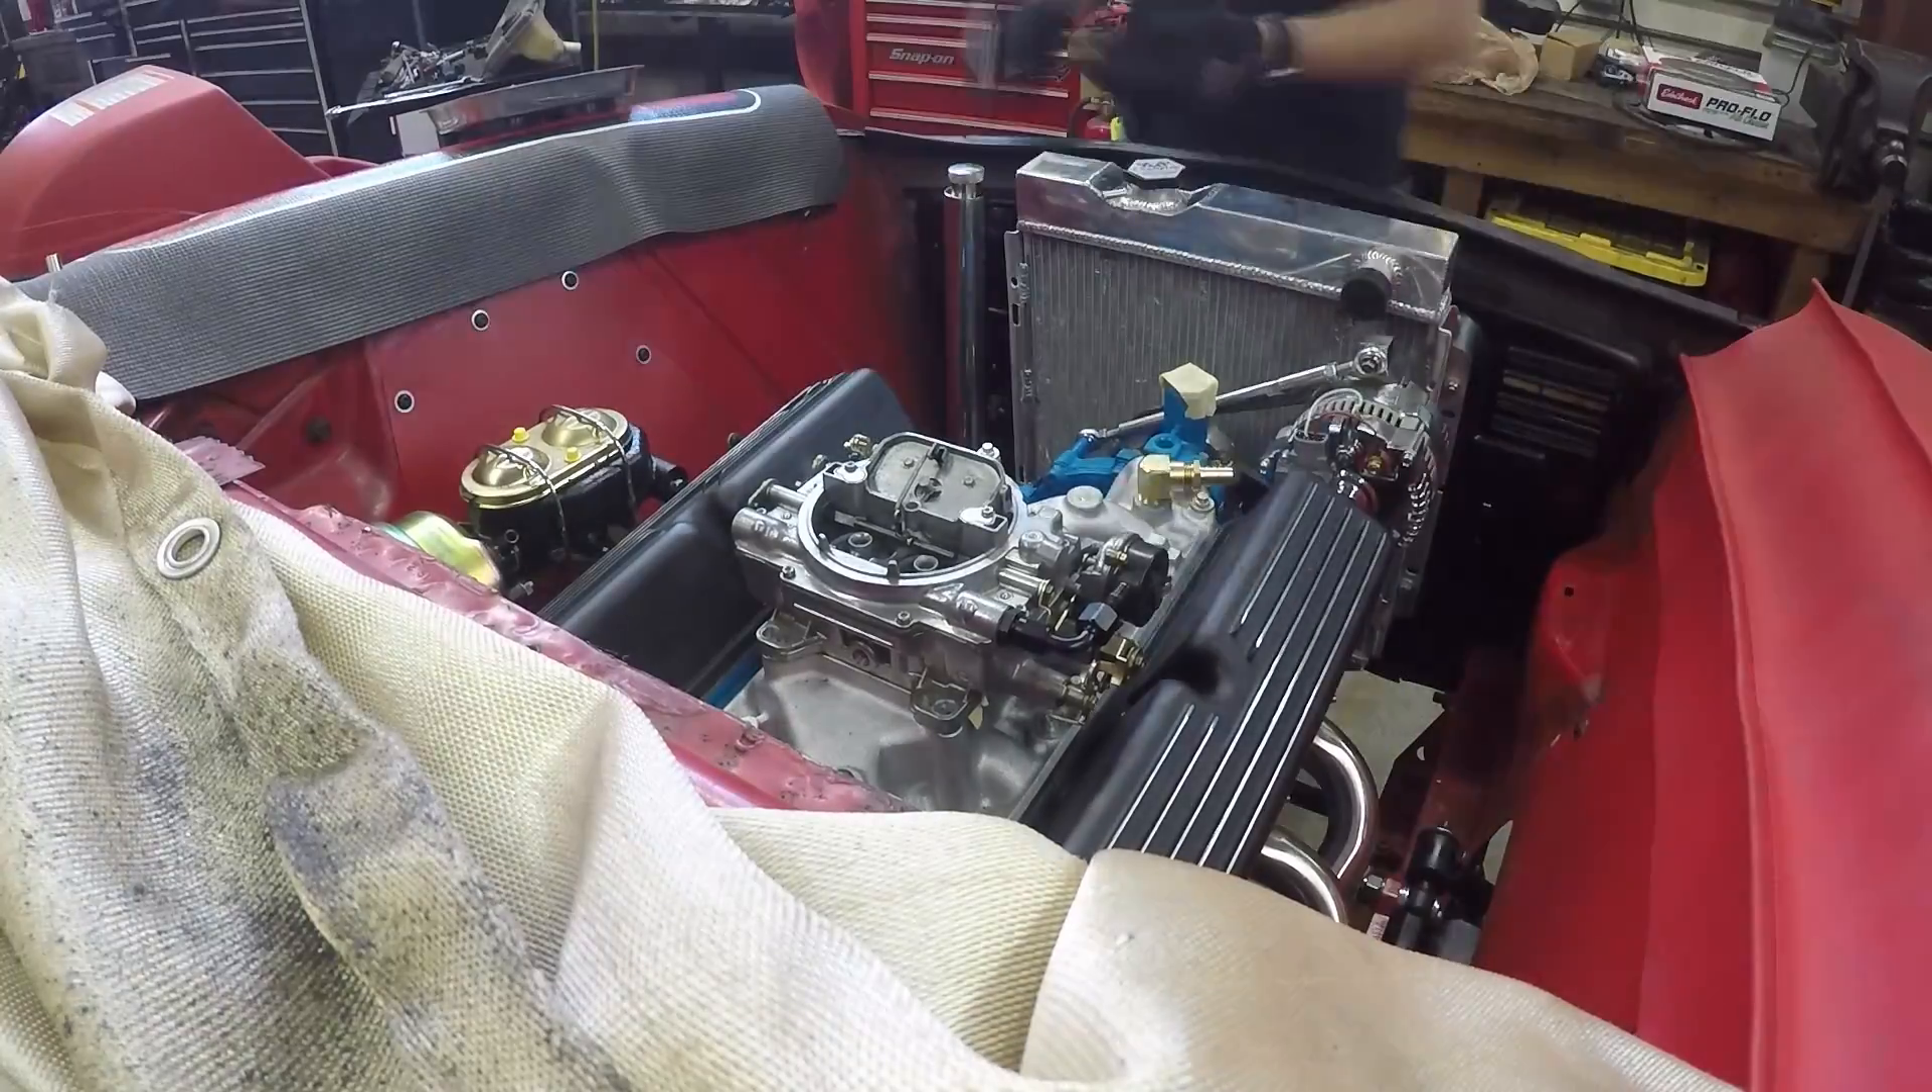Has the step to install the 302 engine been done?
Yes.